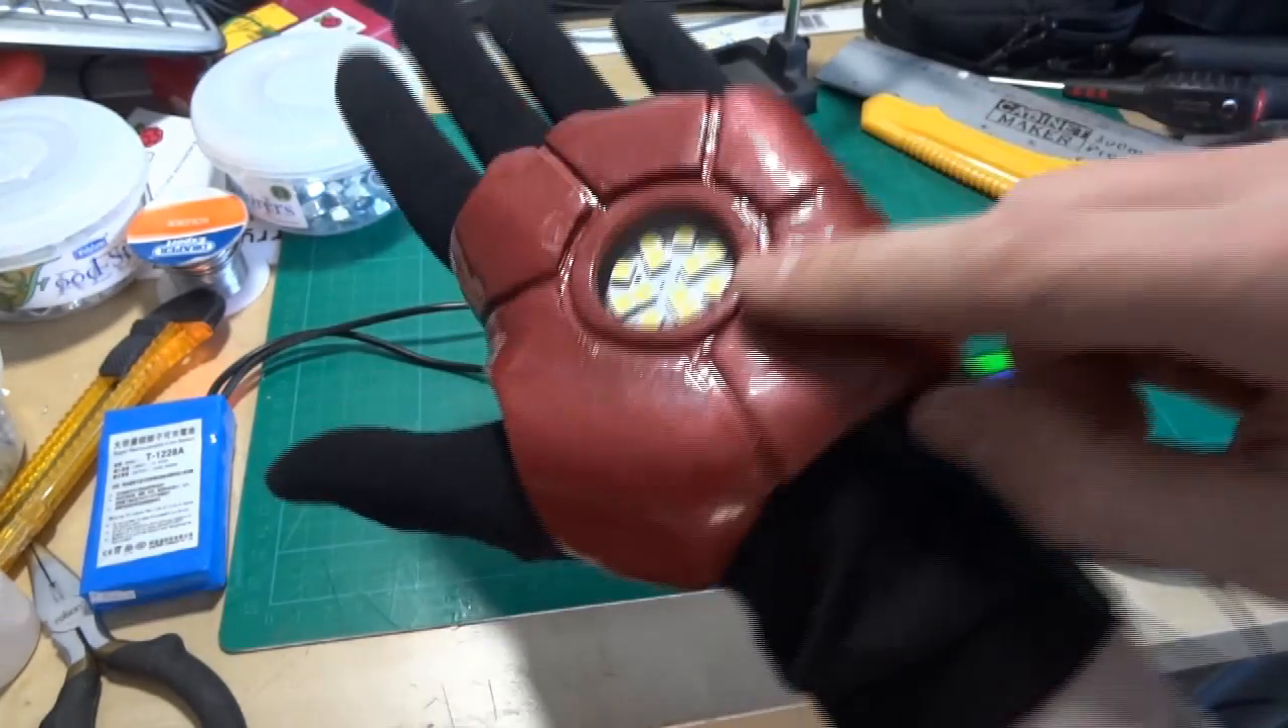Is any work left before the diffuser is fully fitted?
Yes.